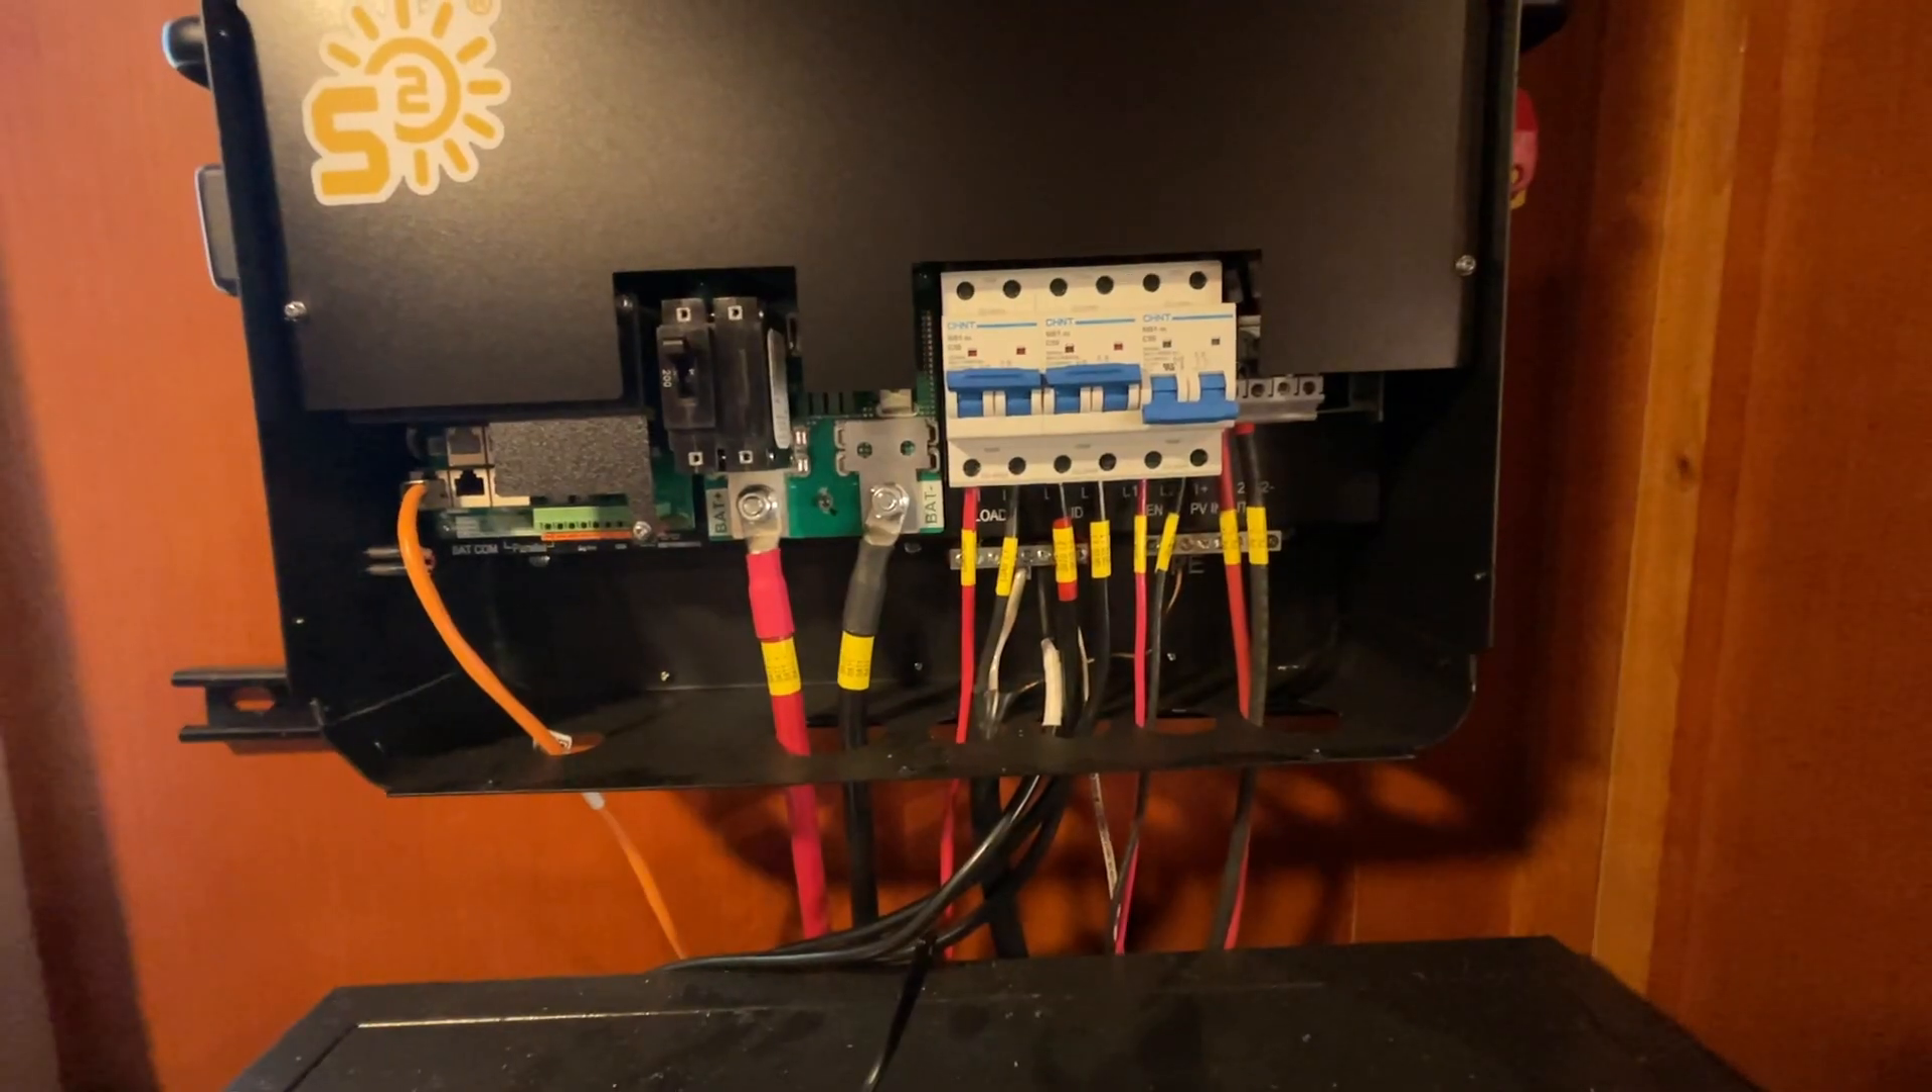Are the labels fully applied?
Yes.